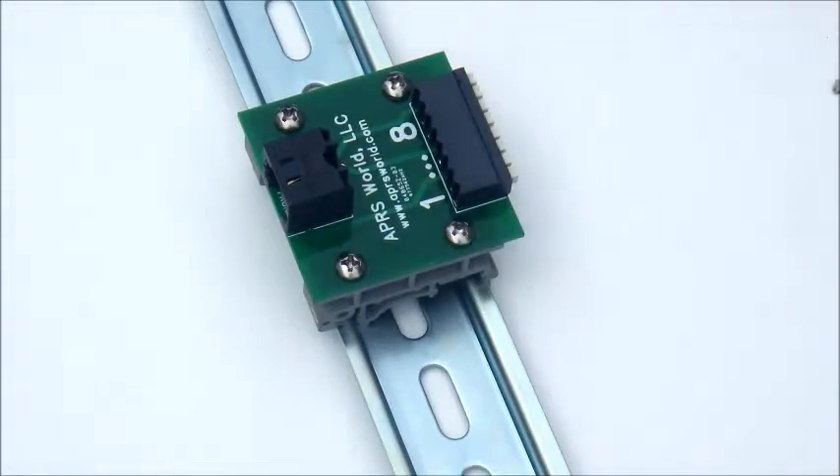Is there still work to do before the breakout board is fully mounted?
No.